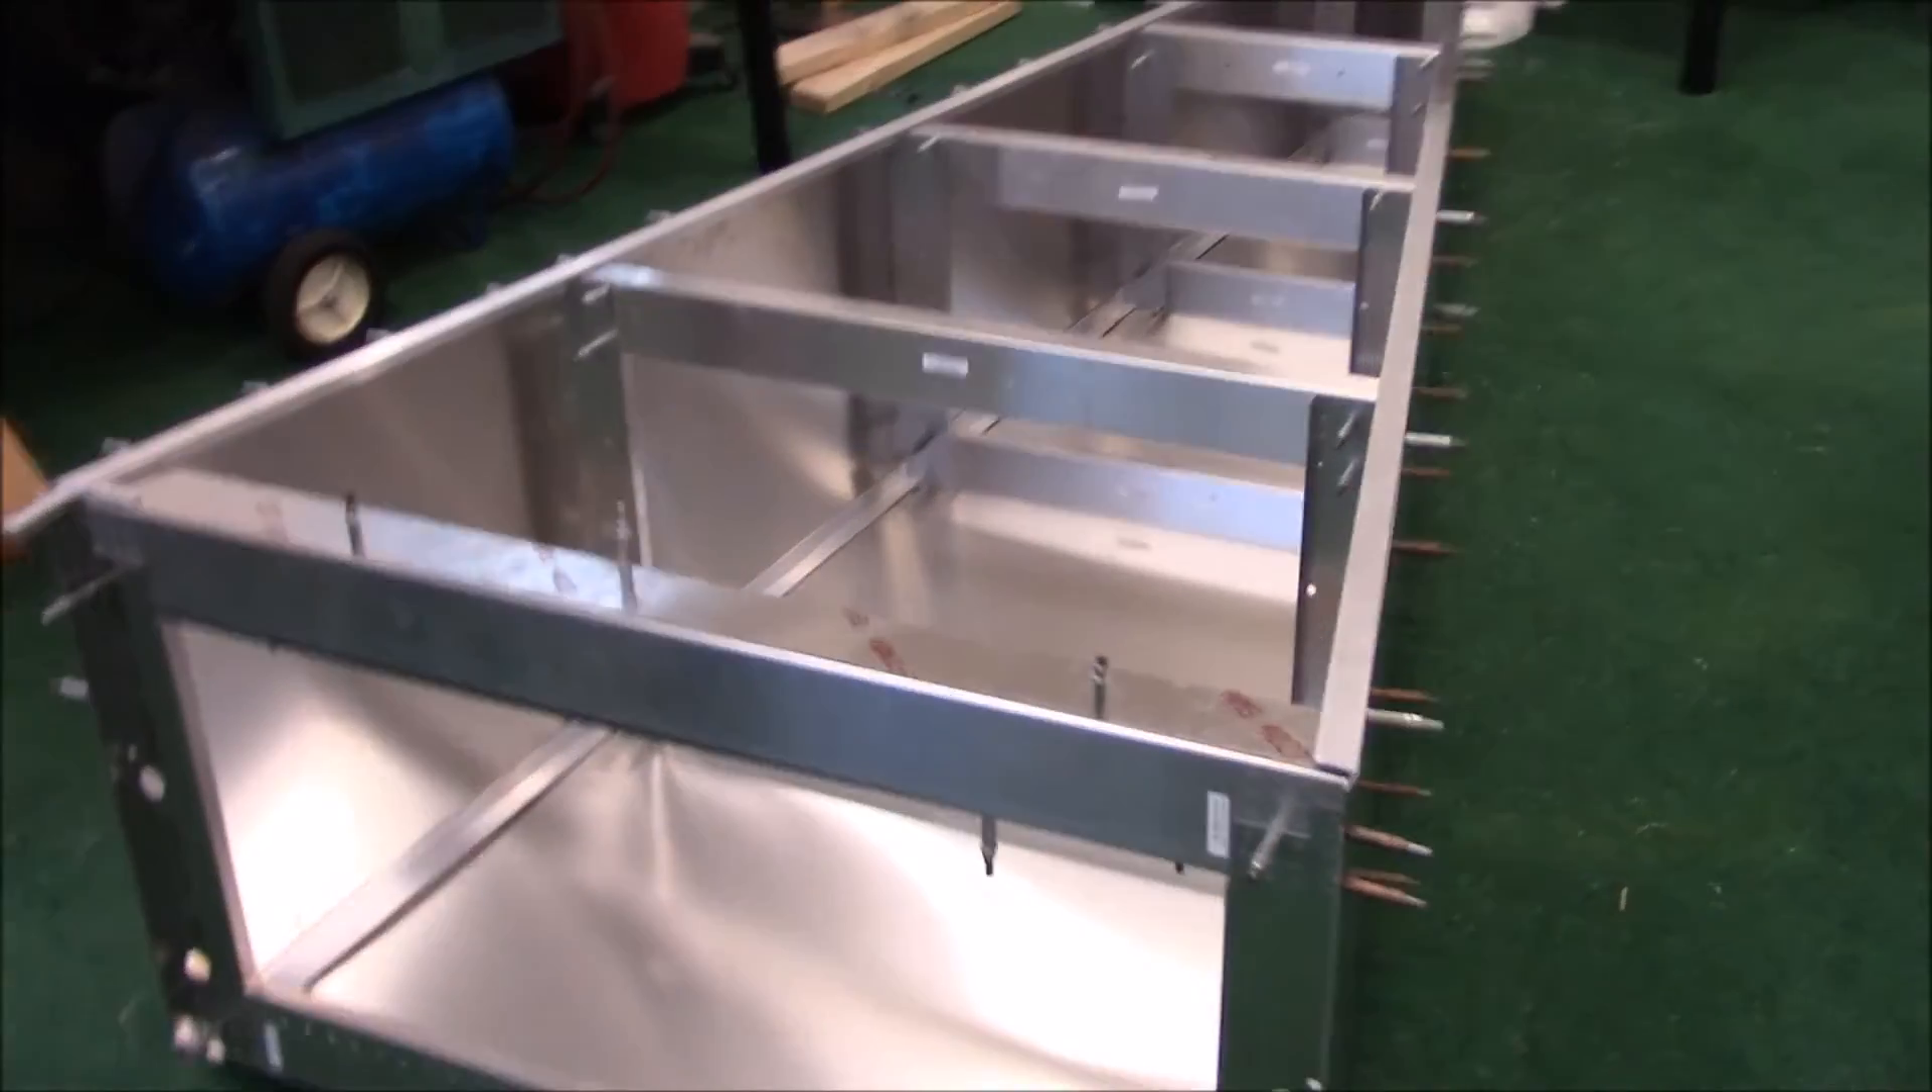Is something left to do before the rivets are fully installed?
Yes.